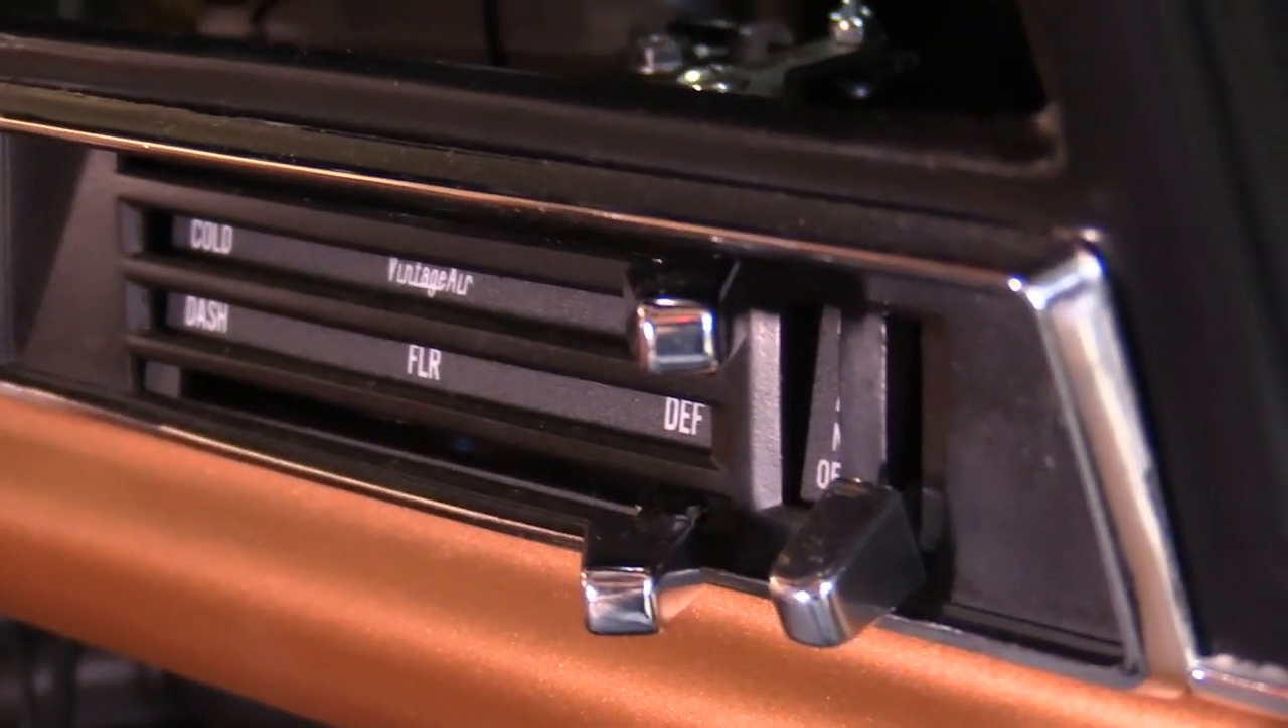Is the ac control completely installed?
Yes.